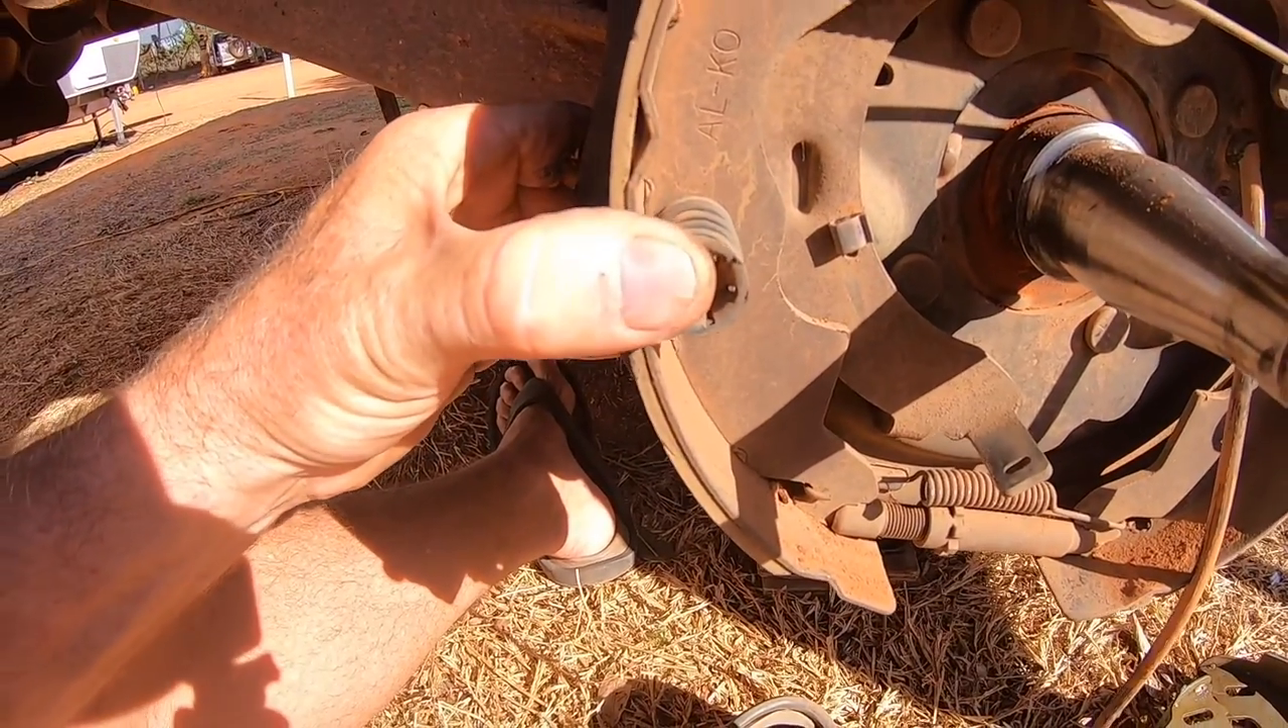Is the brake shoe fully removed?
No.